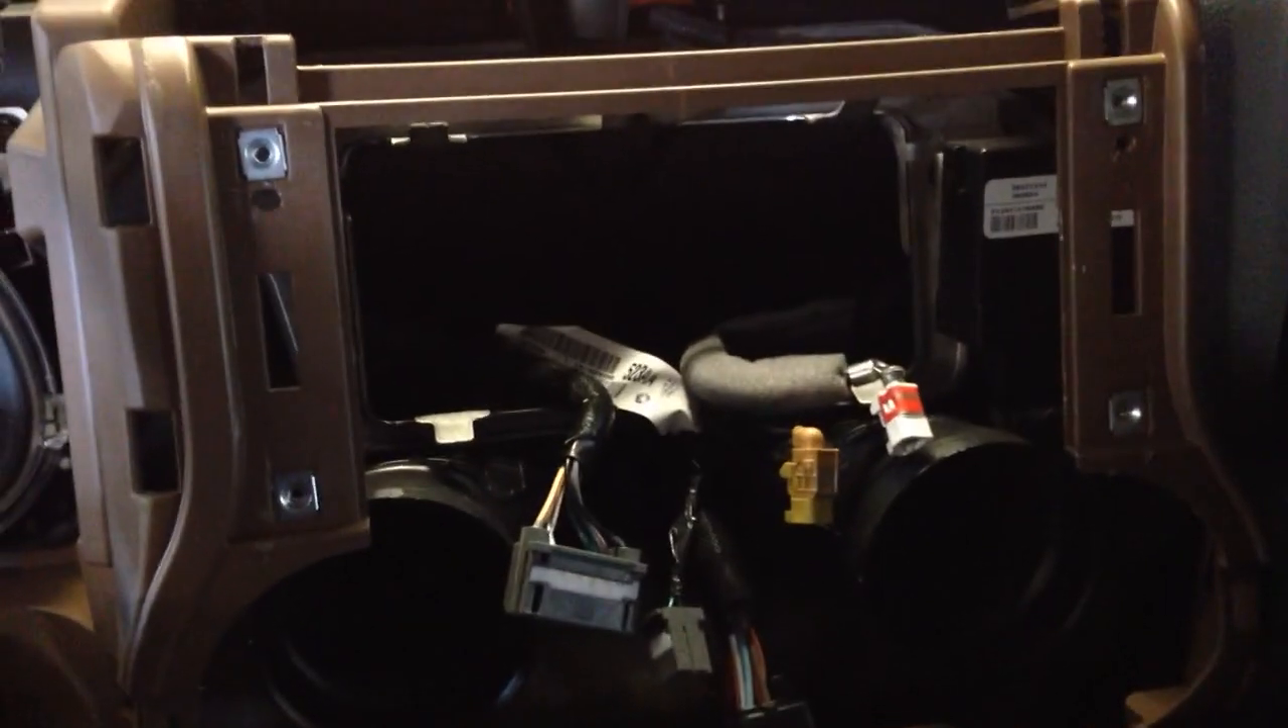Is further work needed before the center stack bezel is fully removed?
No.